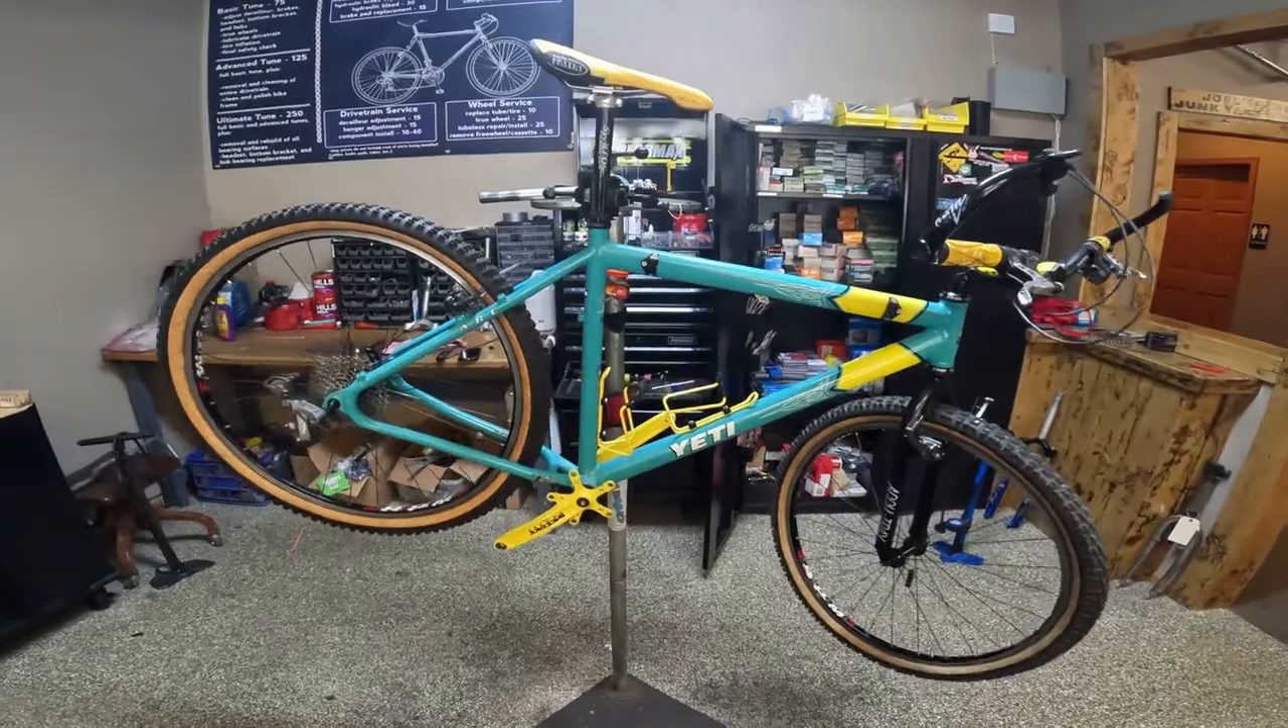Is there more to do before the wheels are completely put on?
No.